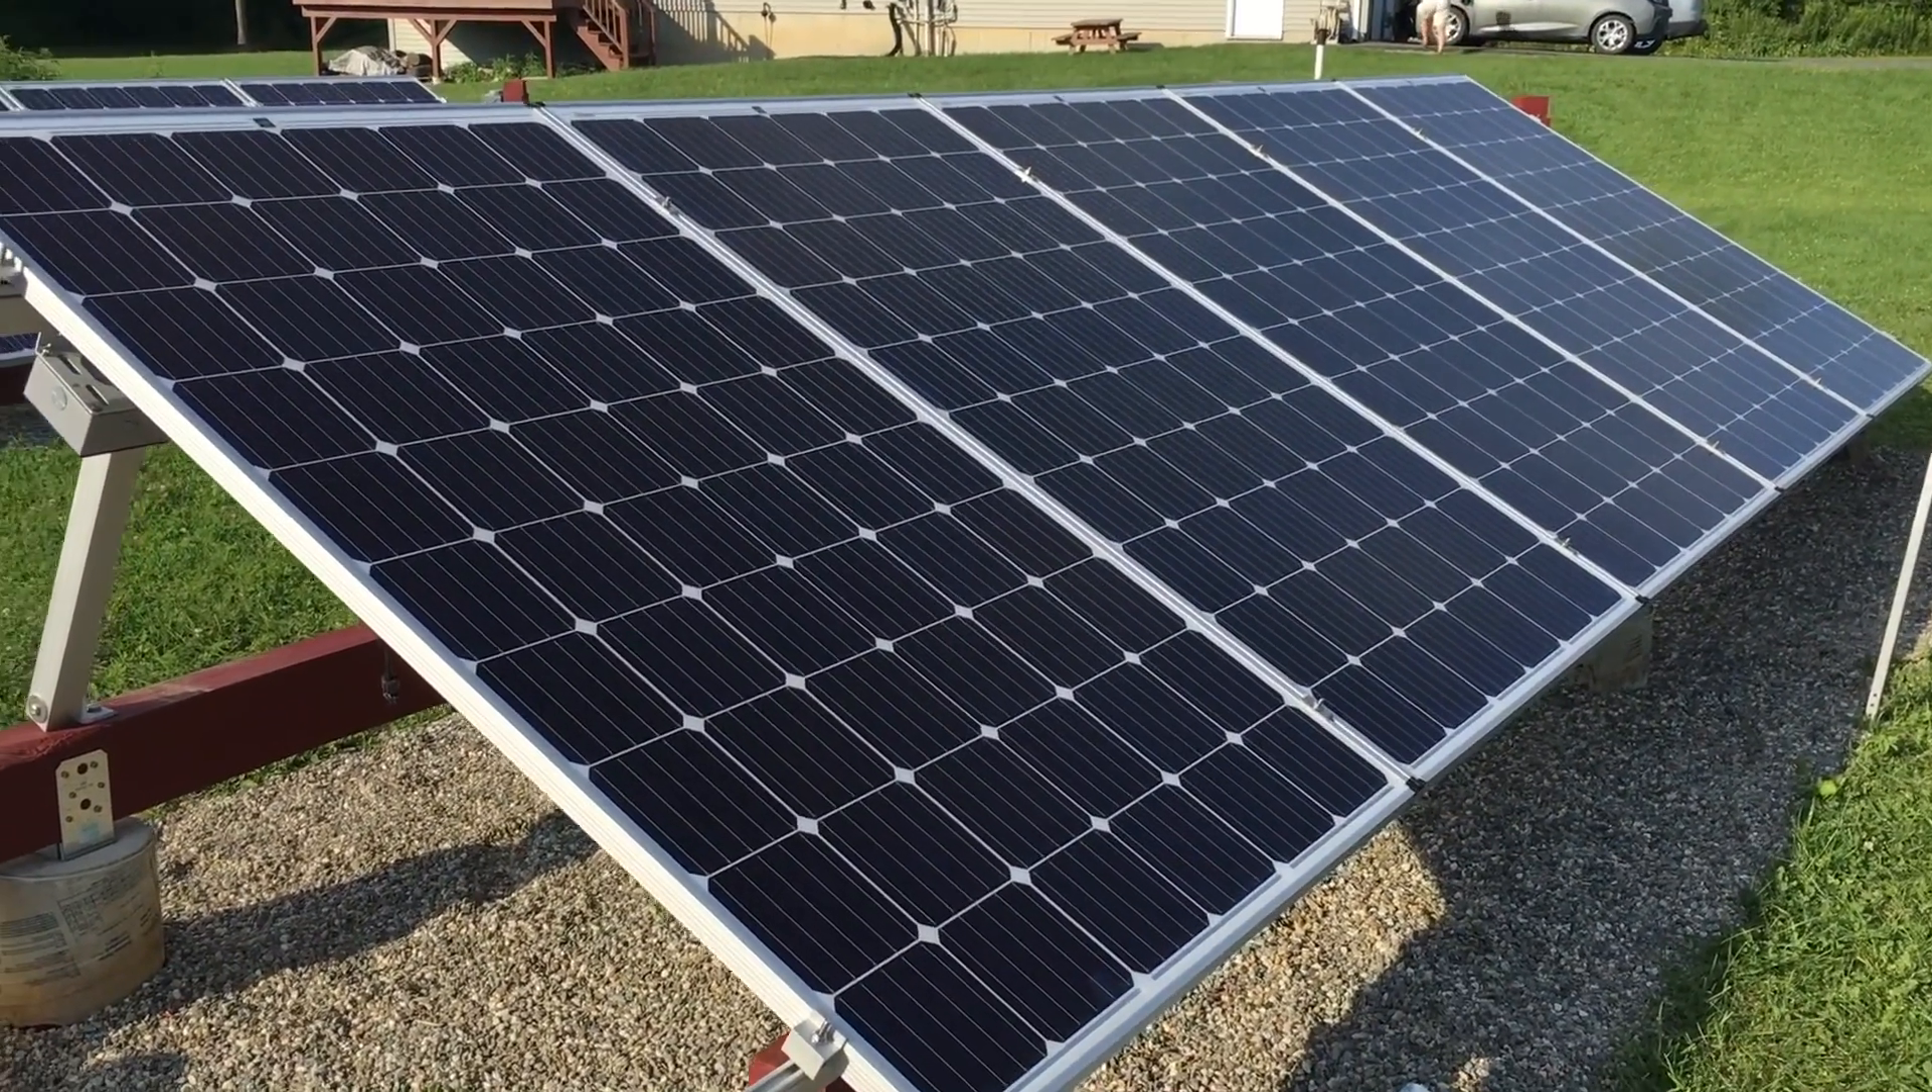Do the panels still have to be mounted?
No.